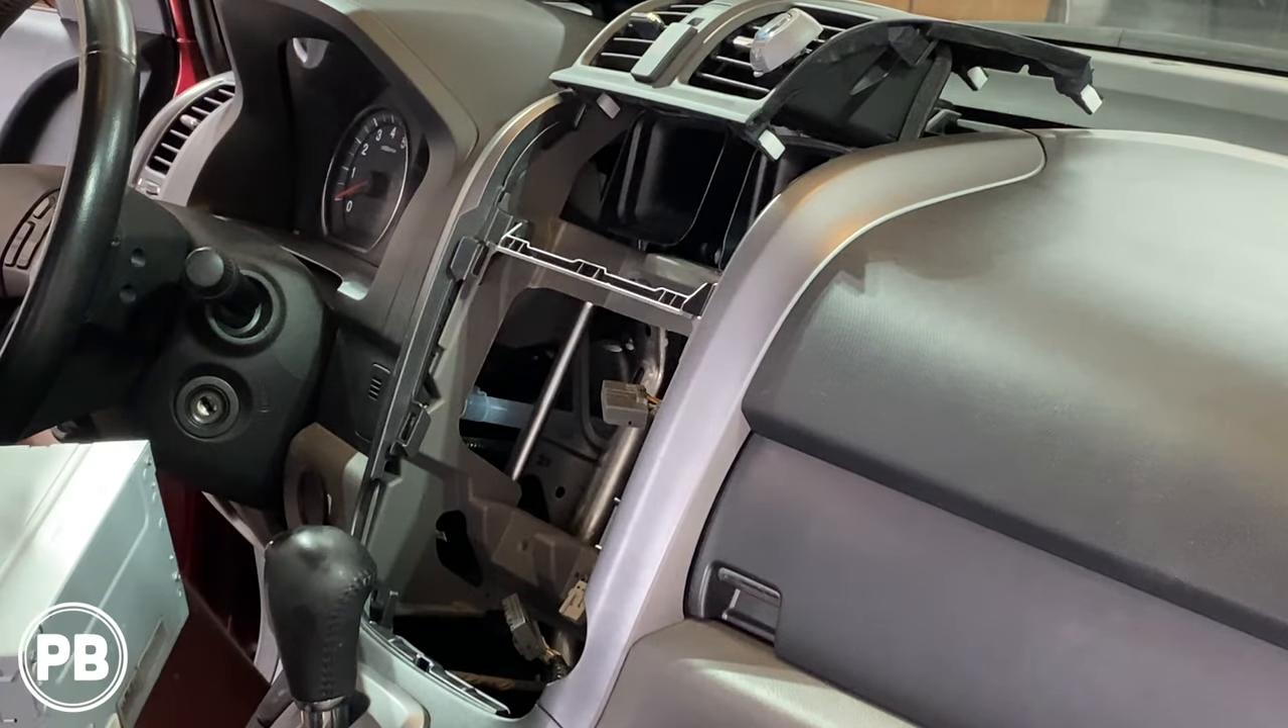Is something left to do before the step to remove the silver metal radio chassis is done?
No.